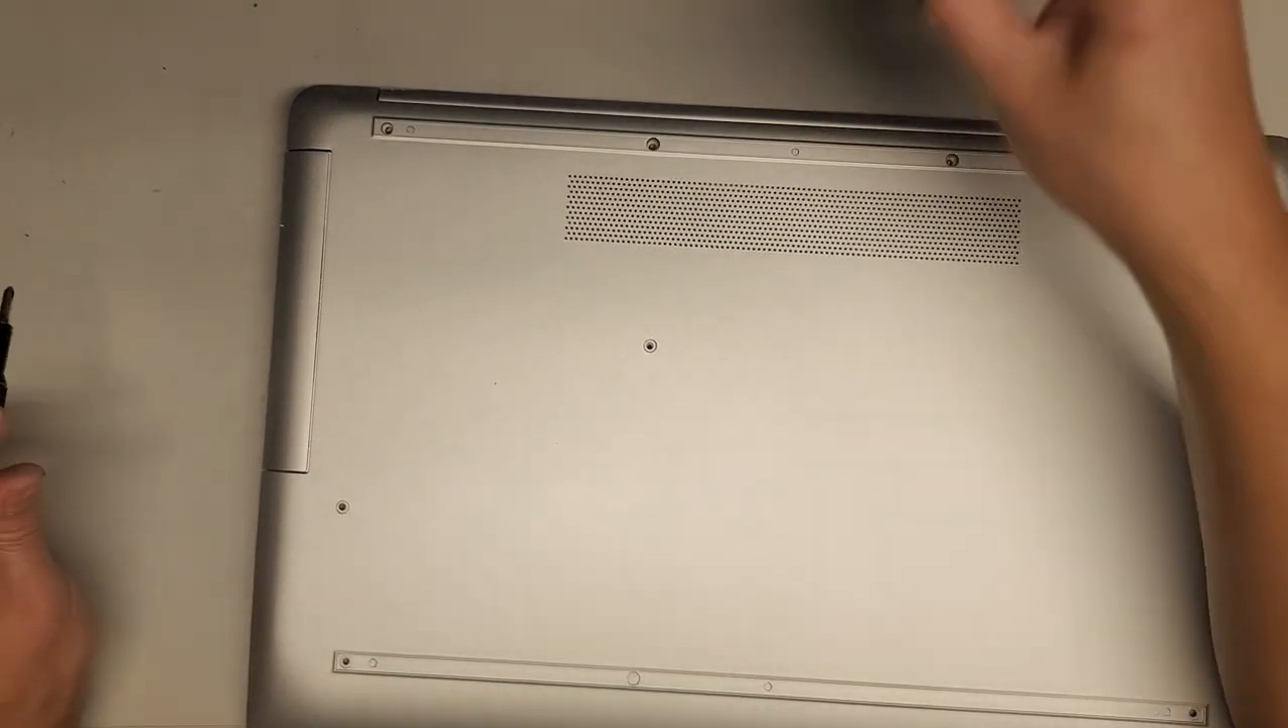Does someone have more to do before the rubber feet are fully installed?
Yes.